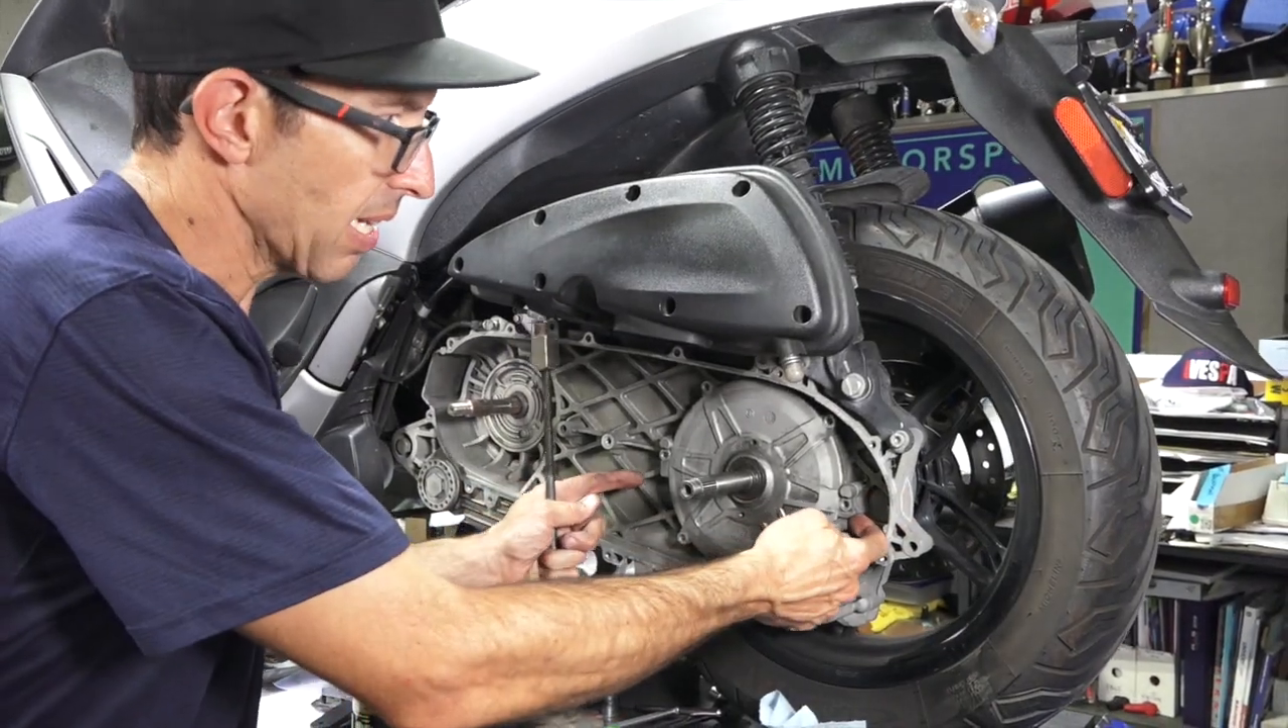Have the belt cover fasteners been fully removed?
Yes.